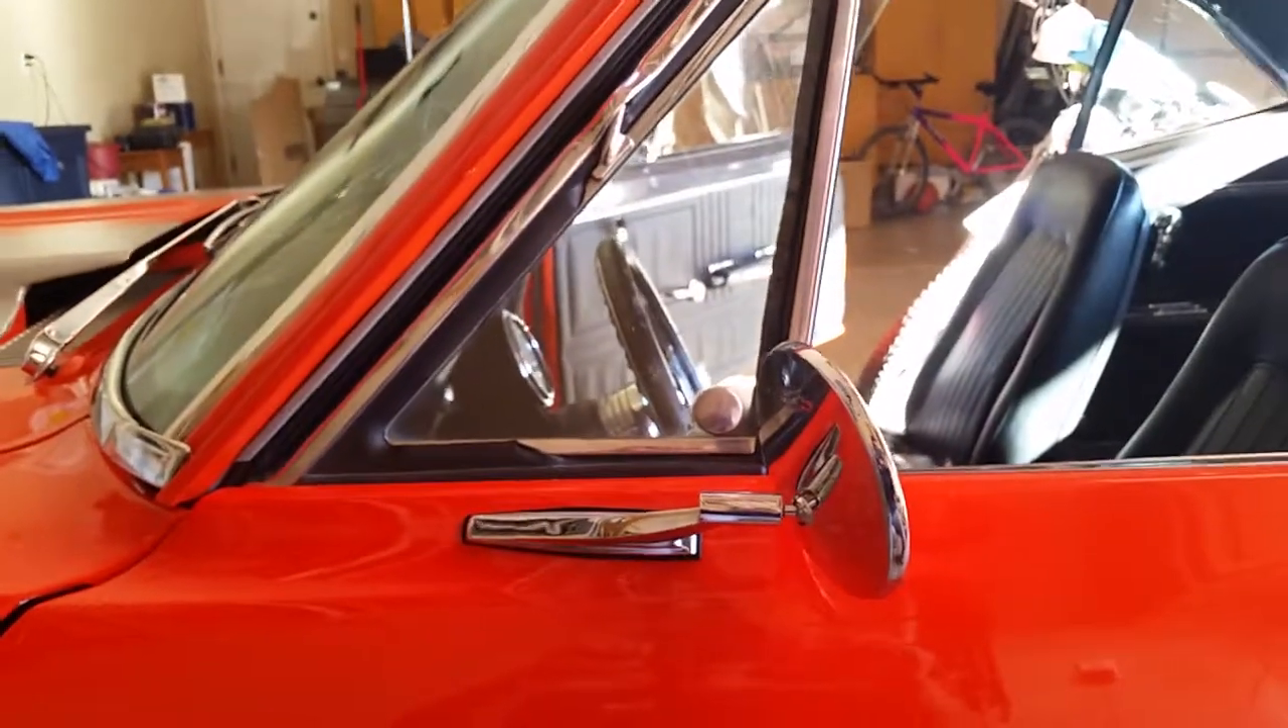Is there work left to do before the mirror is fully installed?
No.